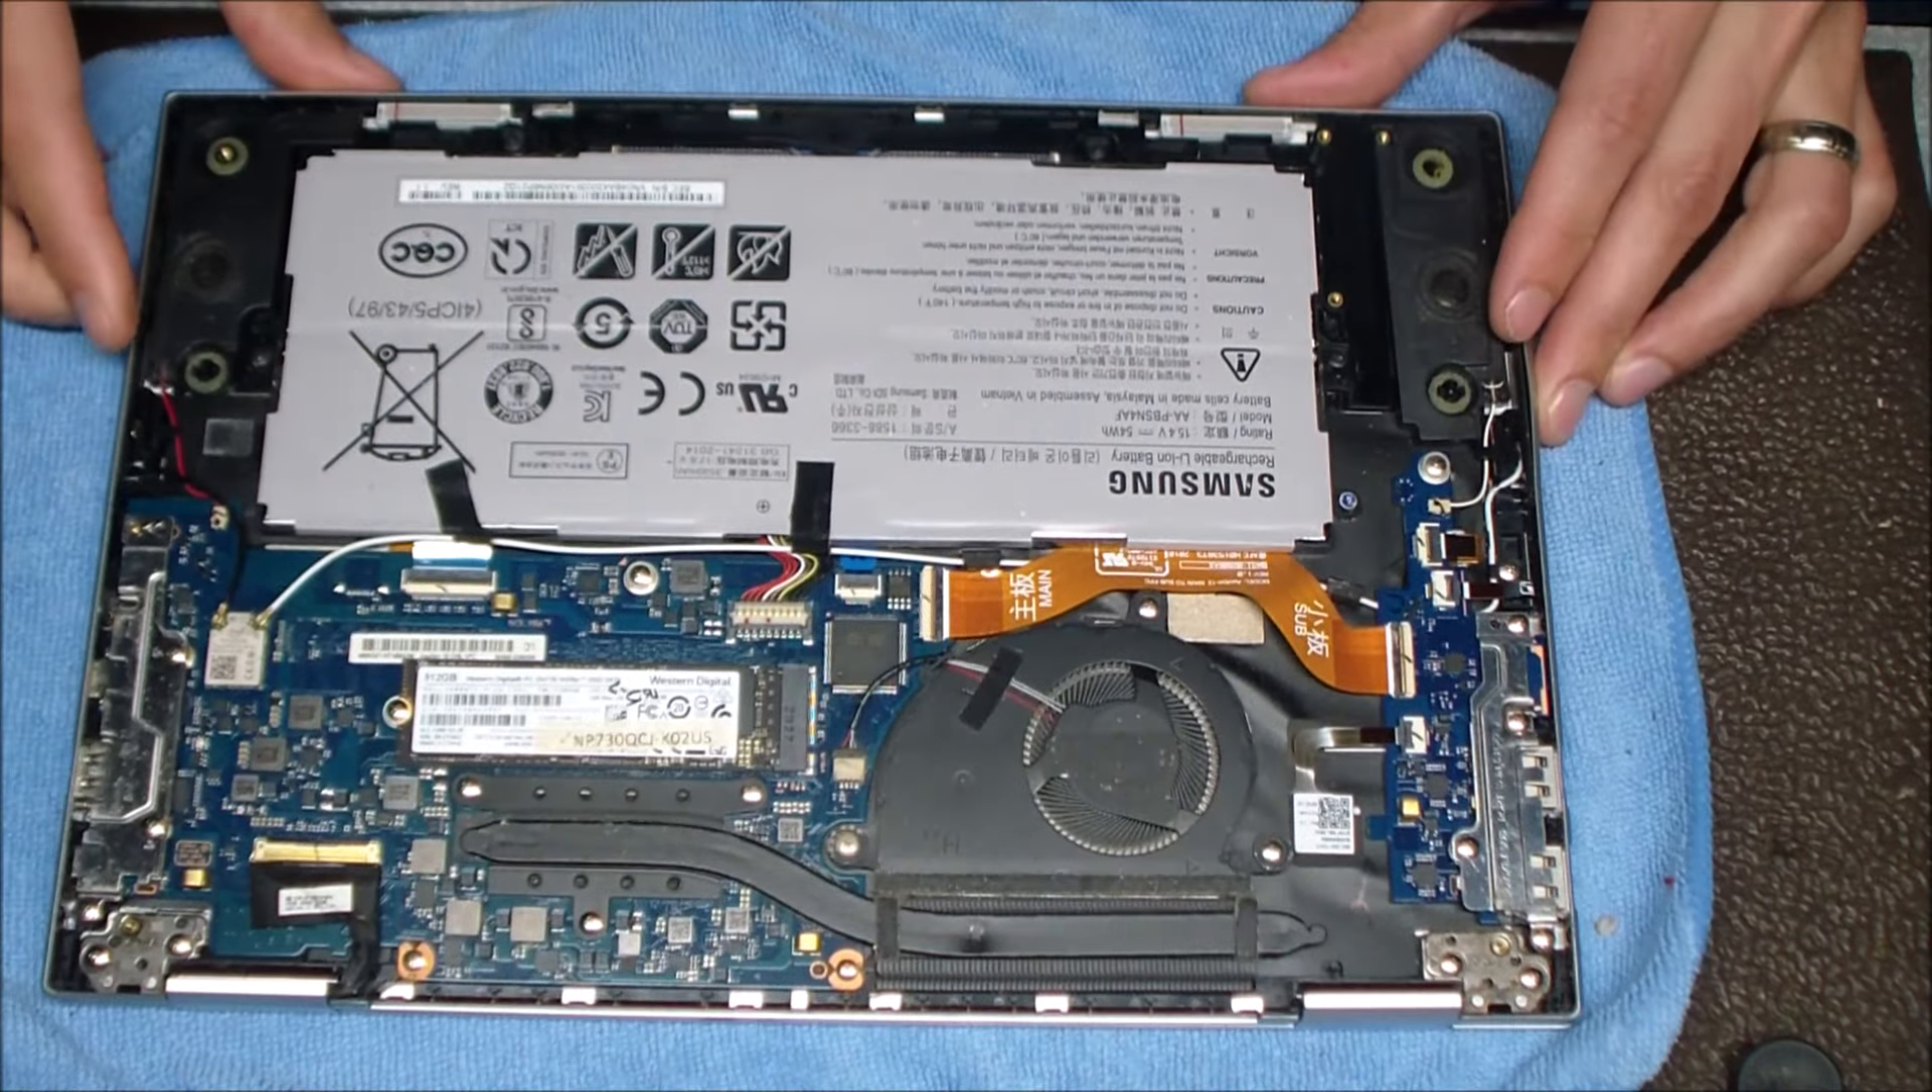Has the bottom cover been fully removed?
Yes.